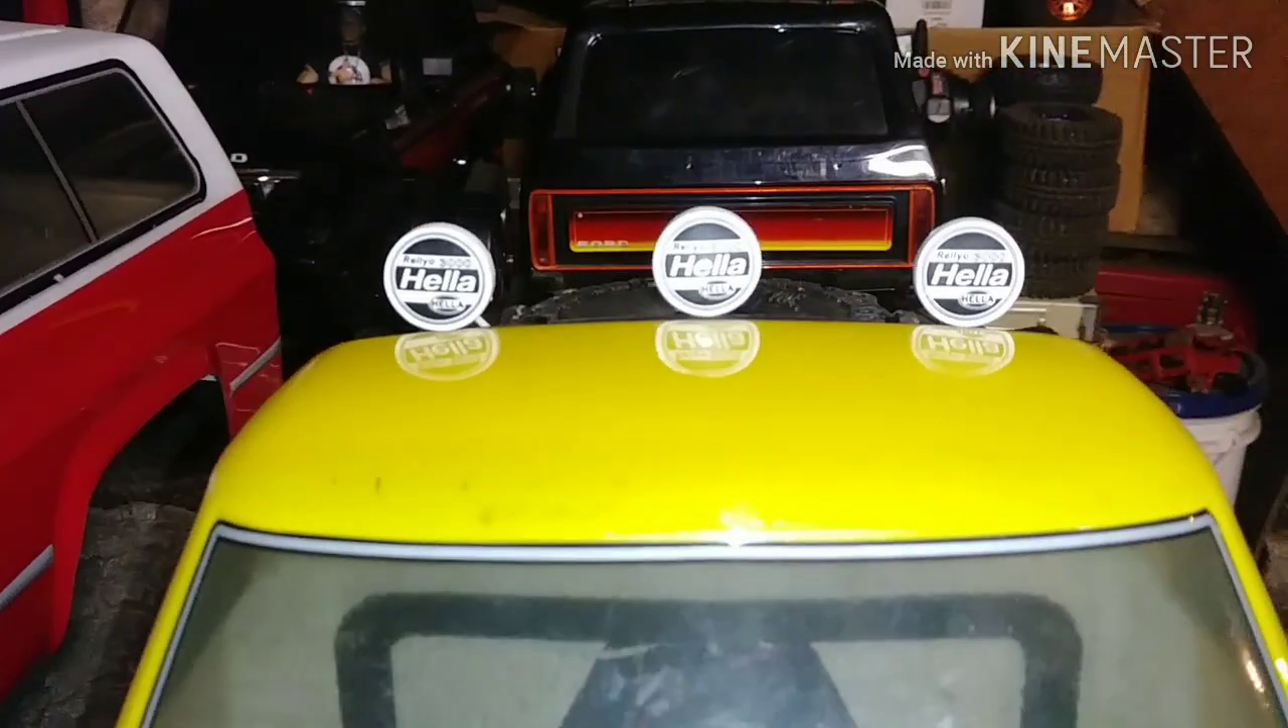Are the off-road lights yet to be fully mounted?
No.